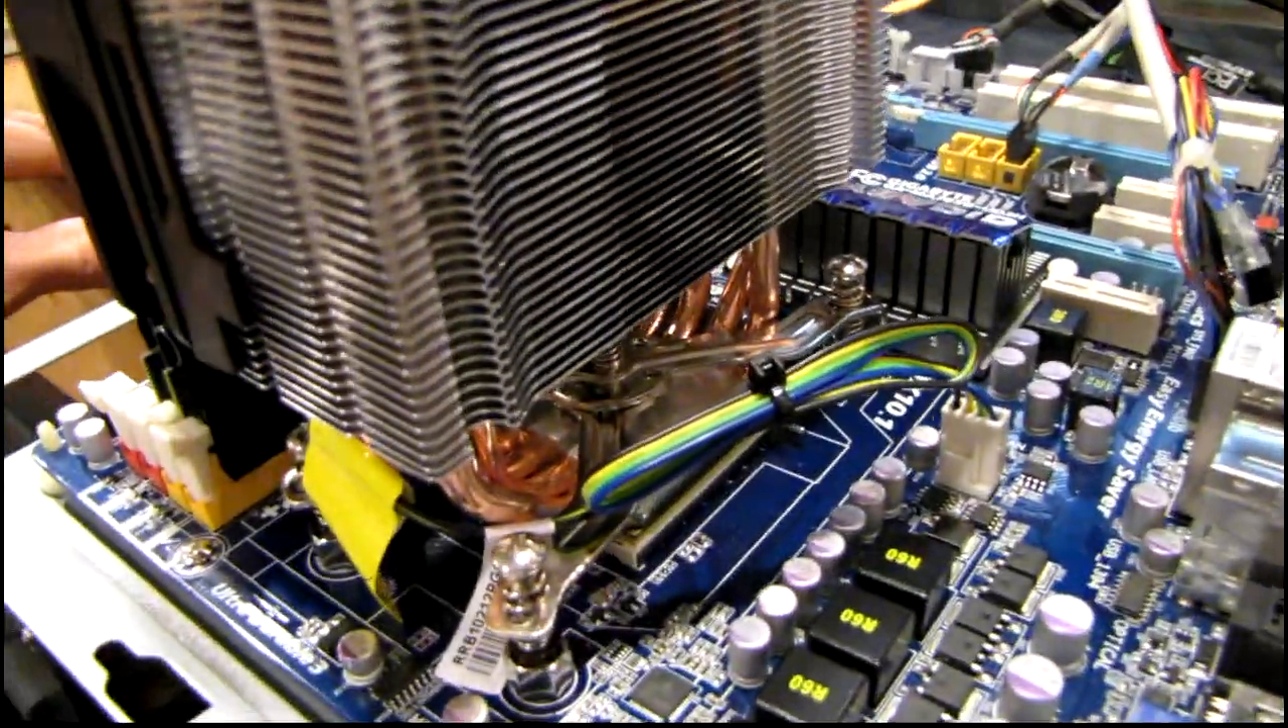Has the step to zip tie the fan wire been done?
Yes.